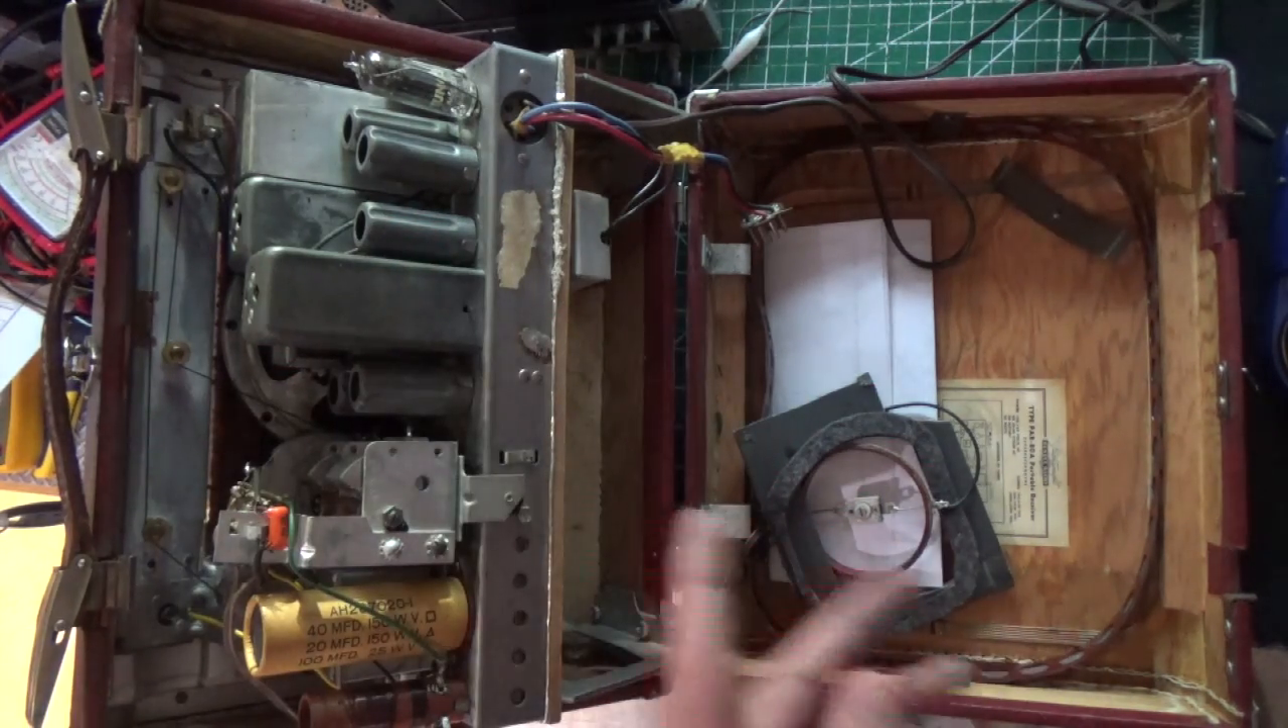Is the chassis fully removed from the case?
No.